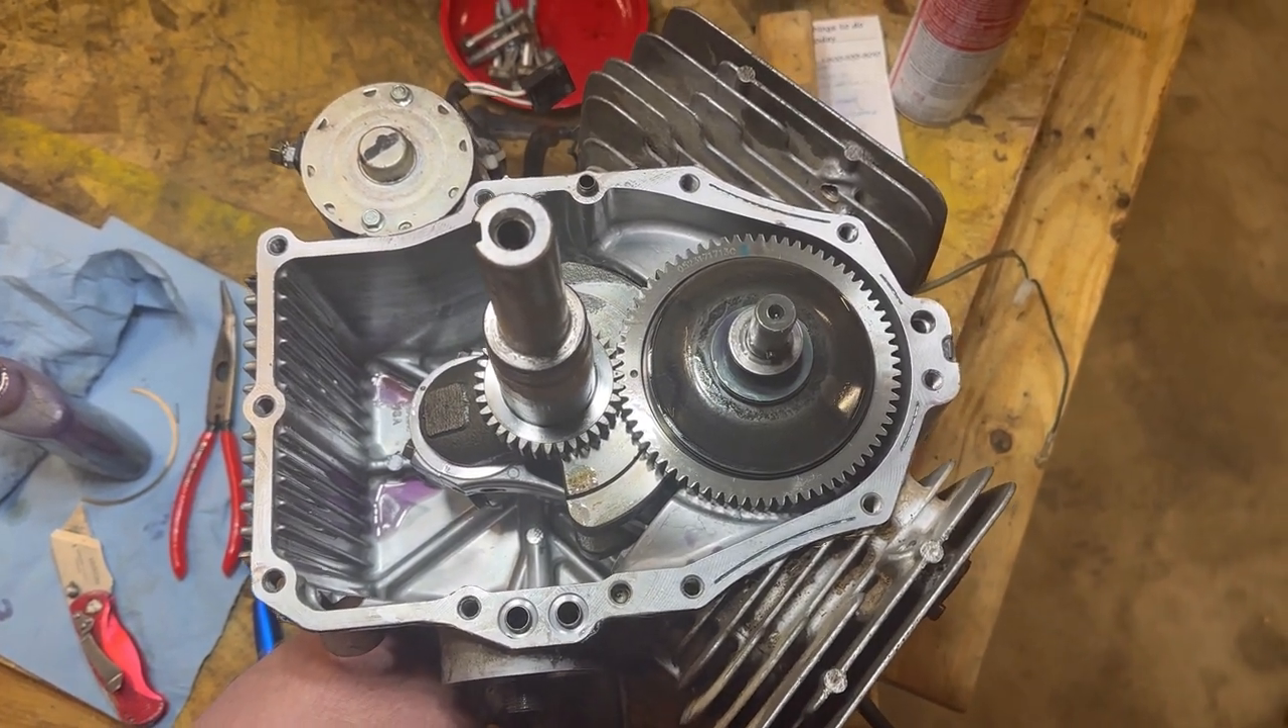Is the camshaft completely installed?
Yes.